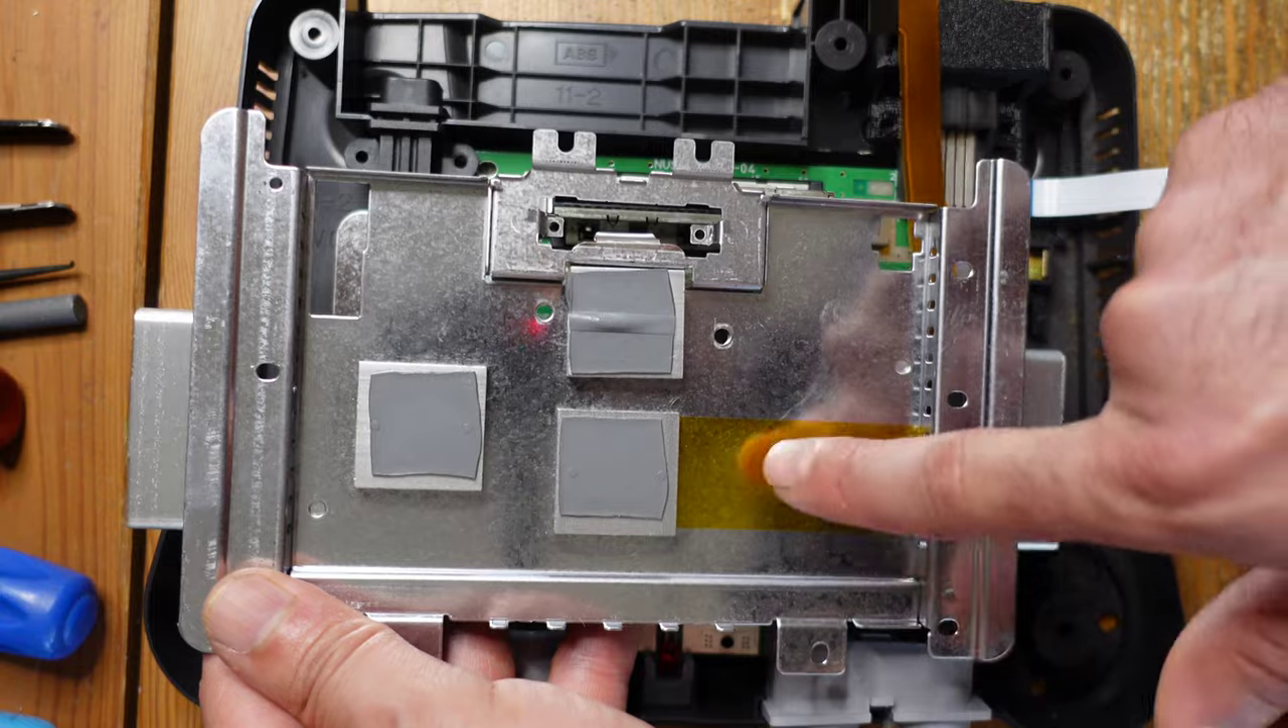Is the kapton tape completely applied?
Yes.